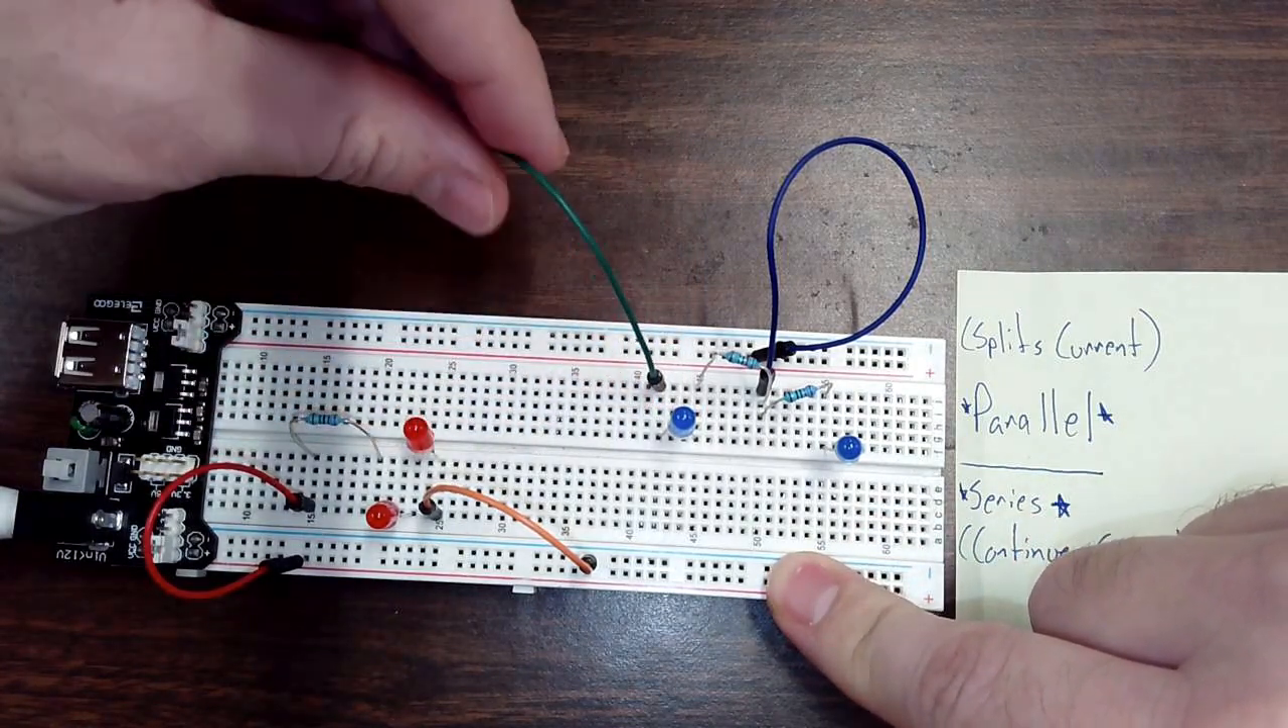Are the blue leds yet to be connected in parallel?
Yes.